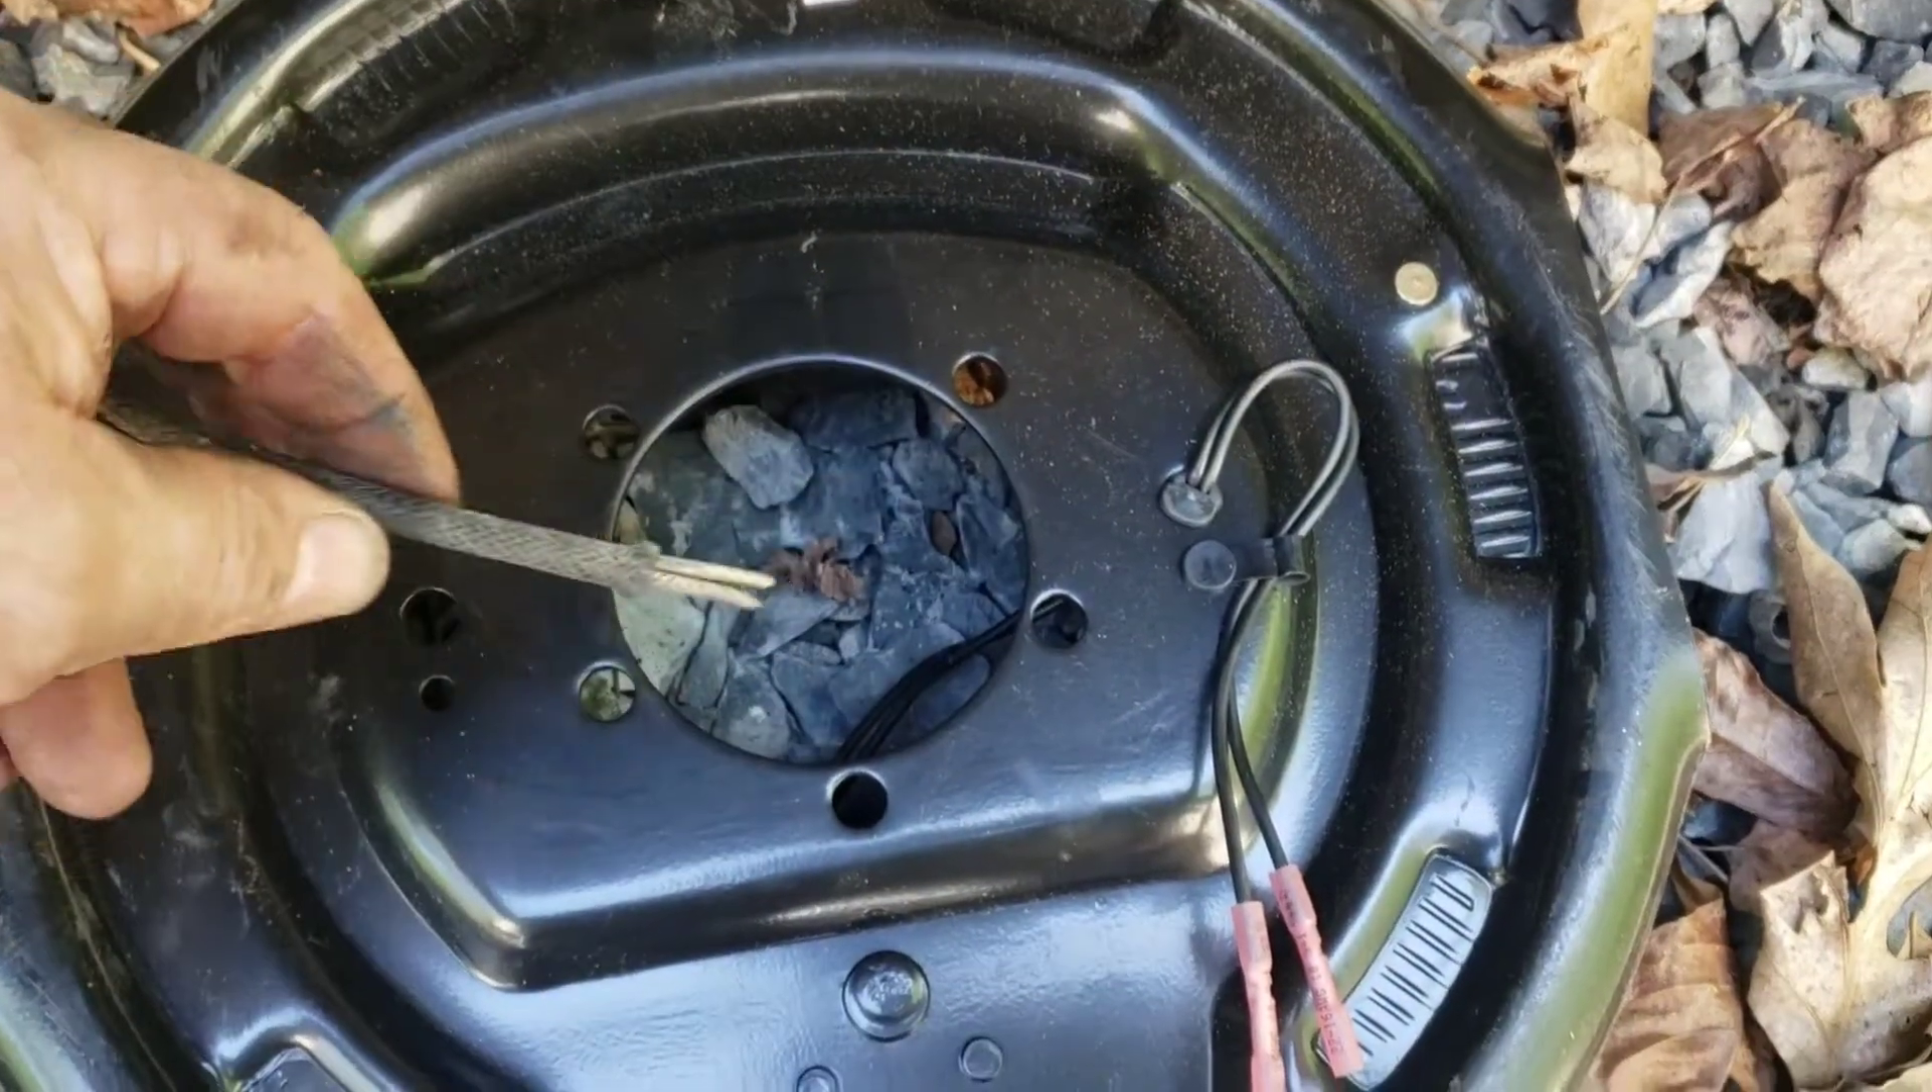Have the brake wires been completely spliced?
No.